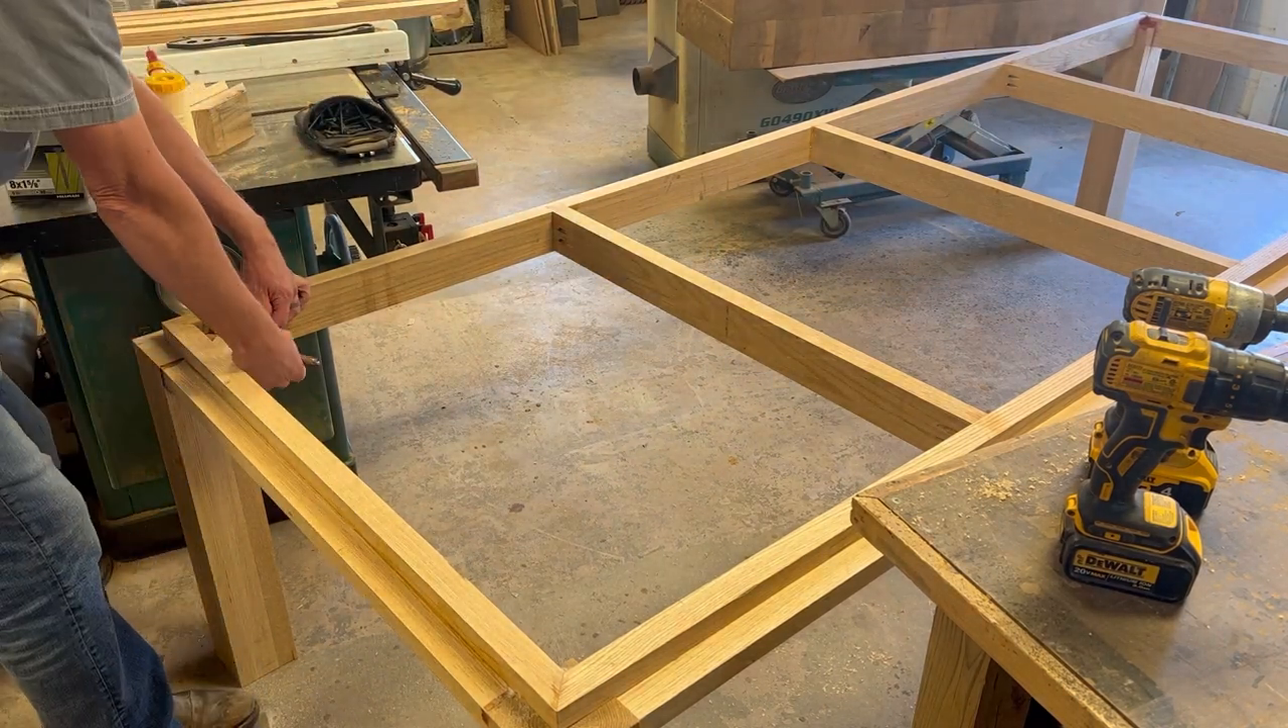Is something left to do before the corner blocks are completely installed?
Yes.